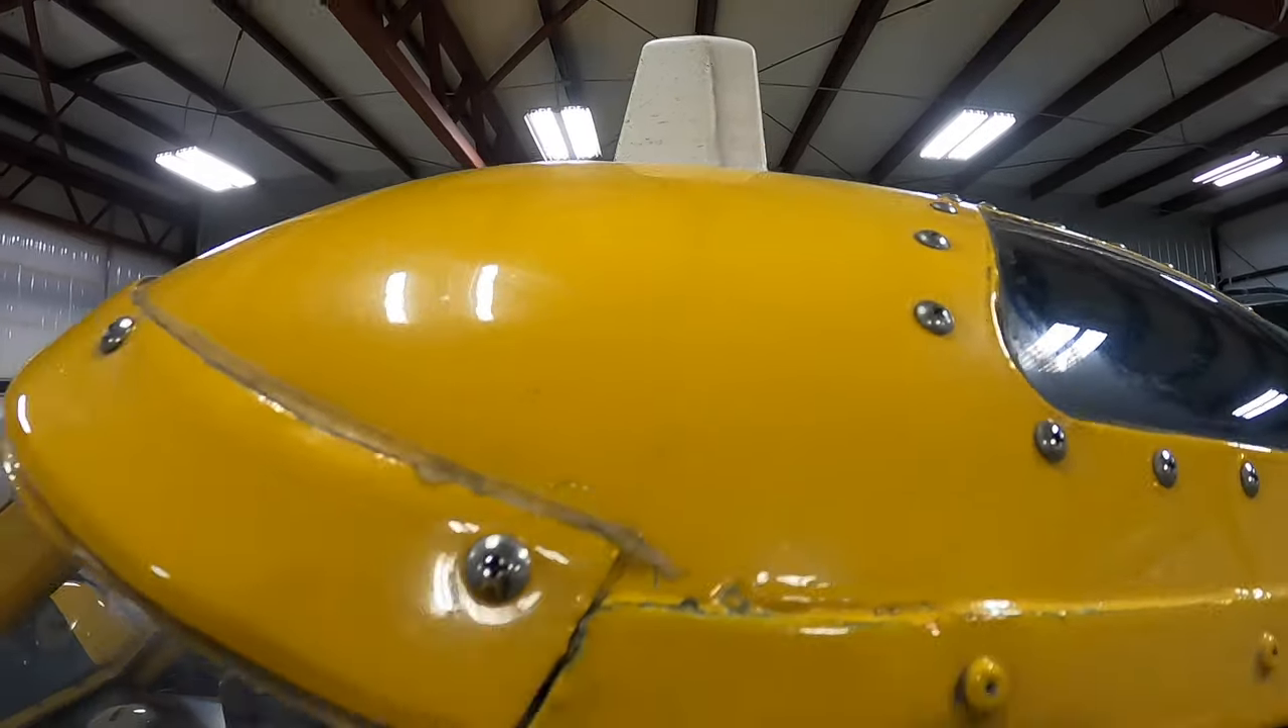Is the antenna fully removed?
No.